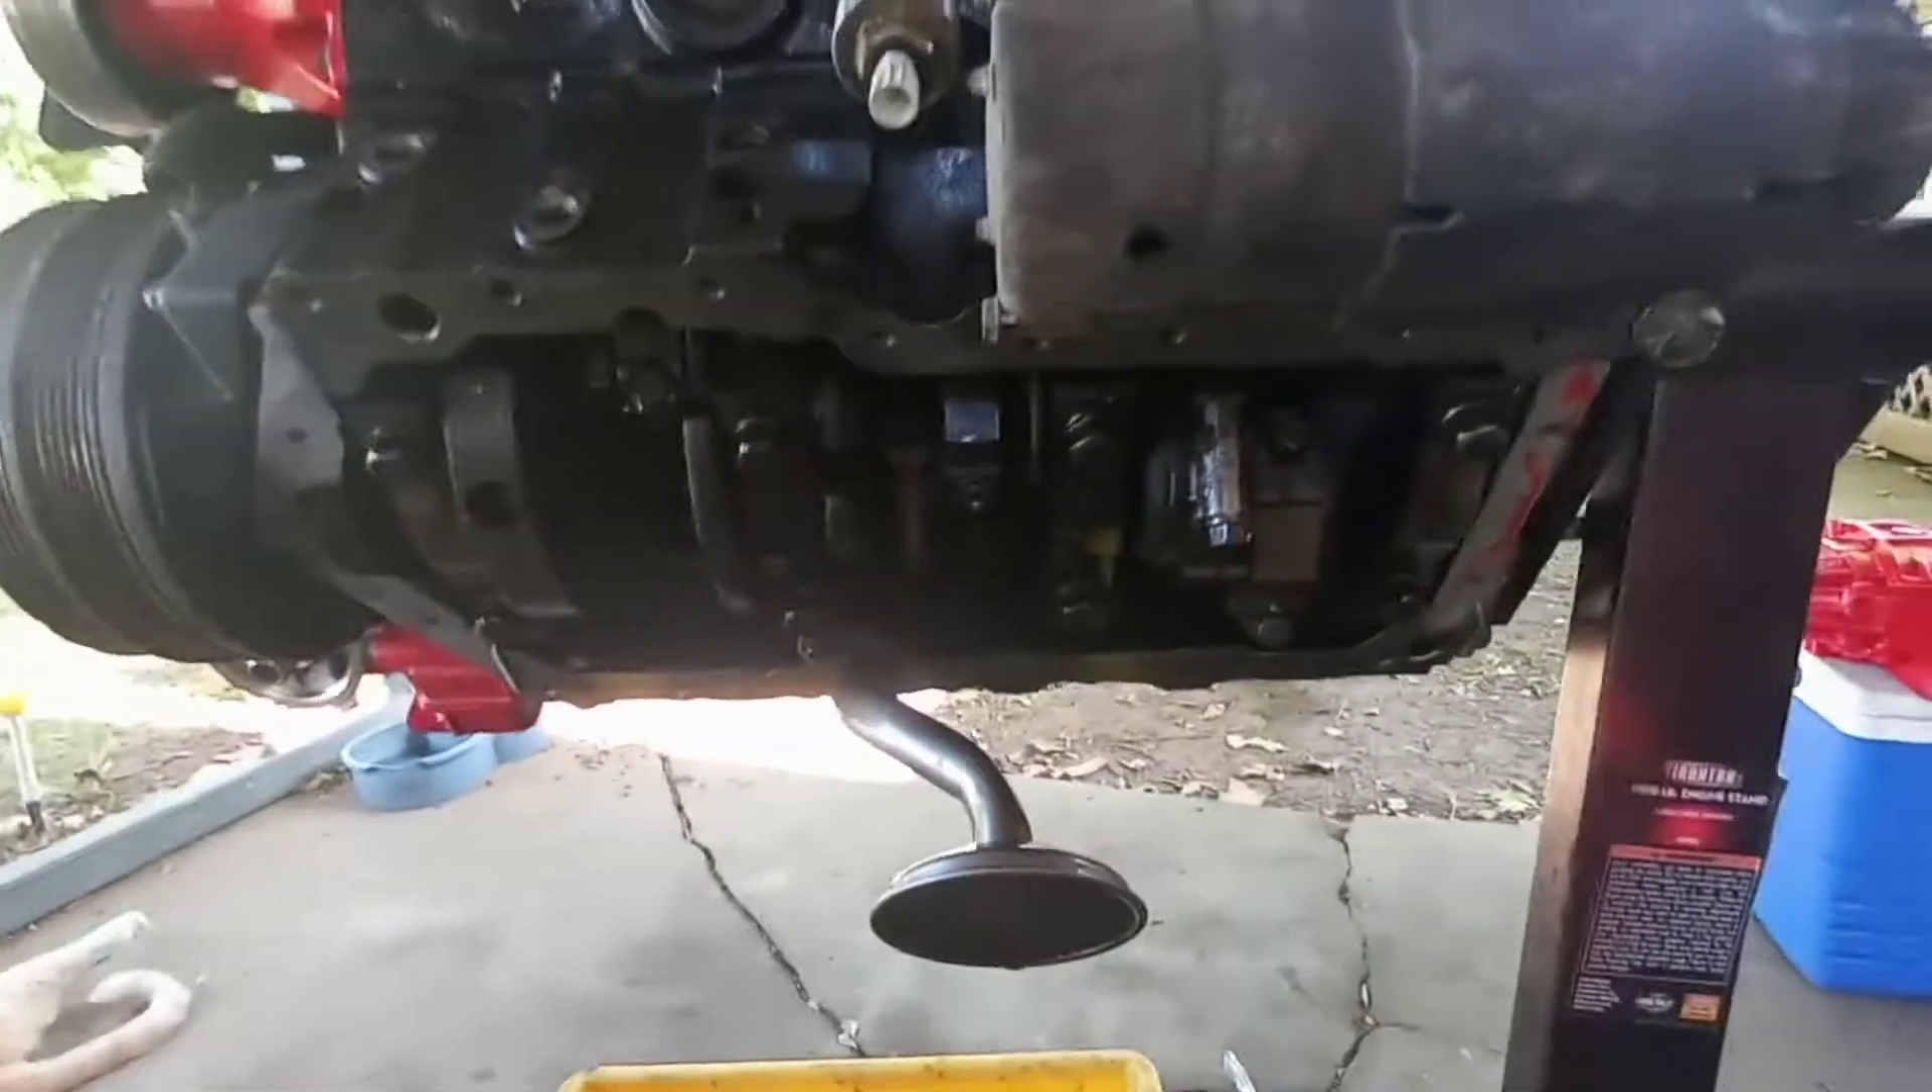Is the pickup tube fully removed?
No.